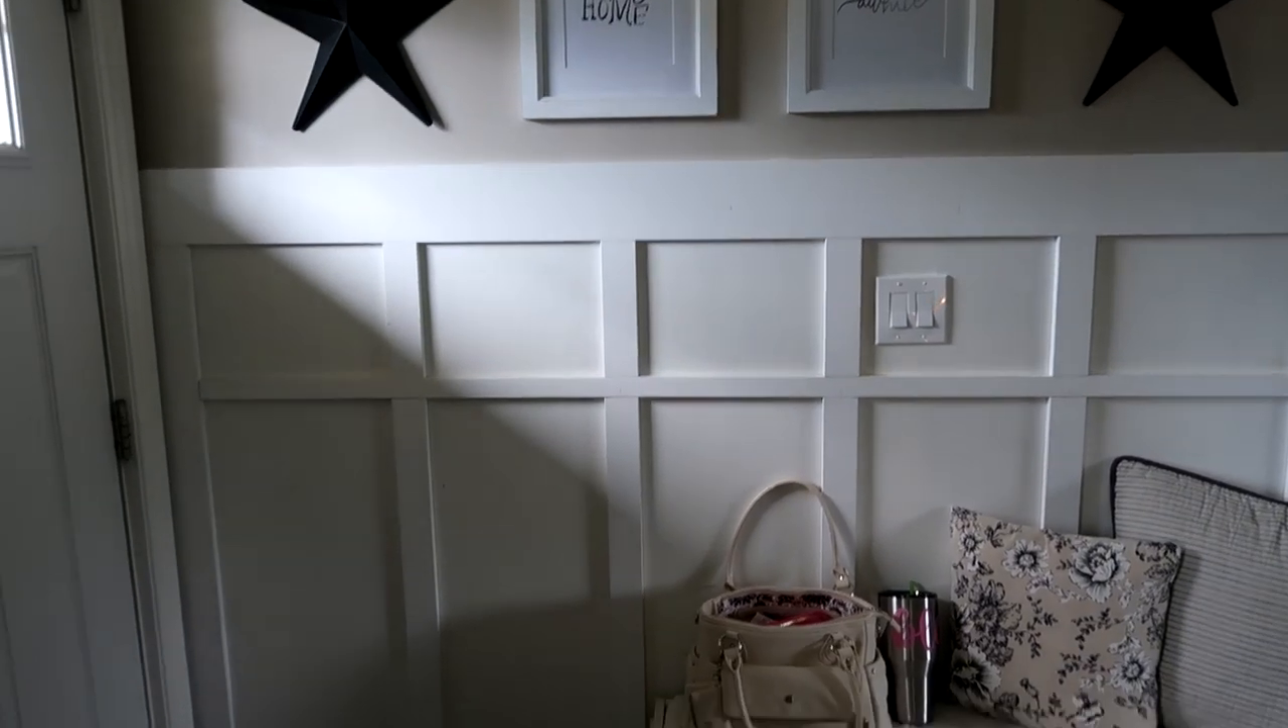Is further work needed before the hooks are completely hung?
Yes.